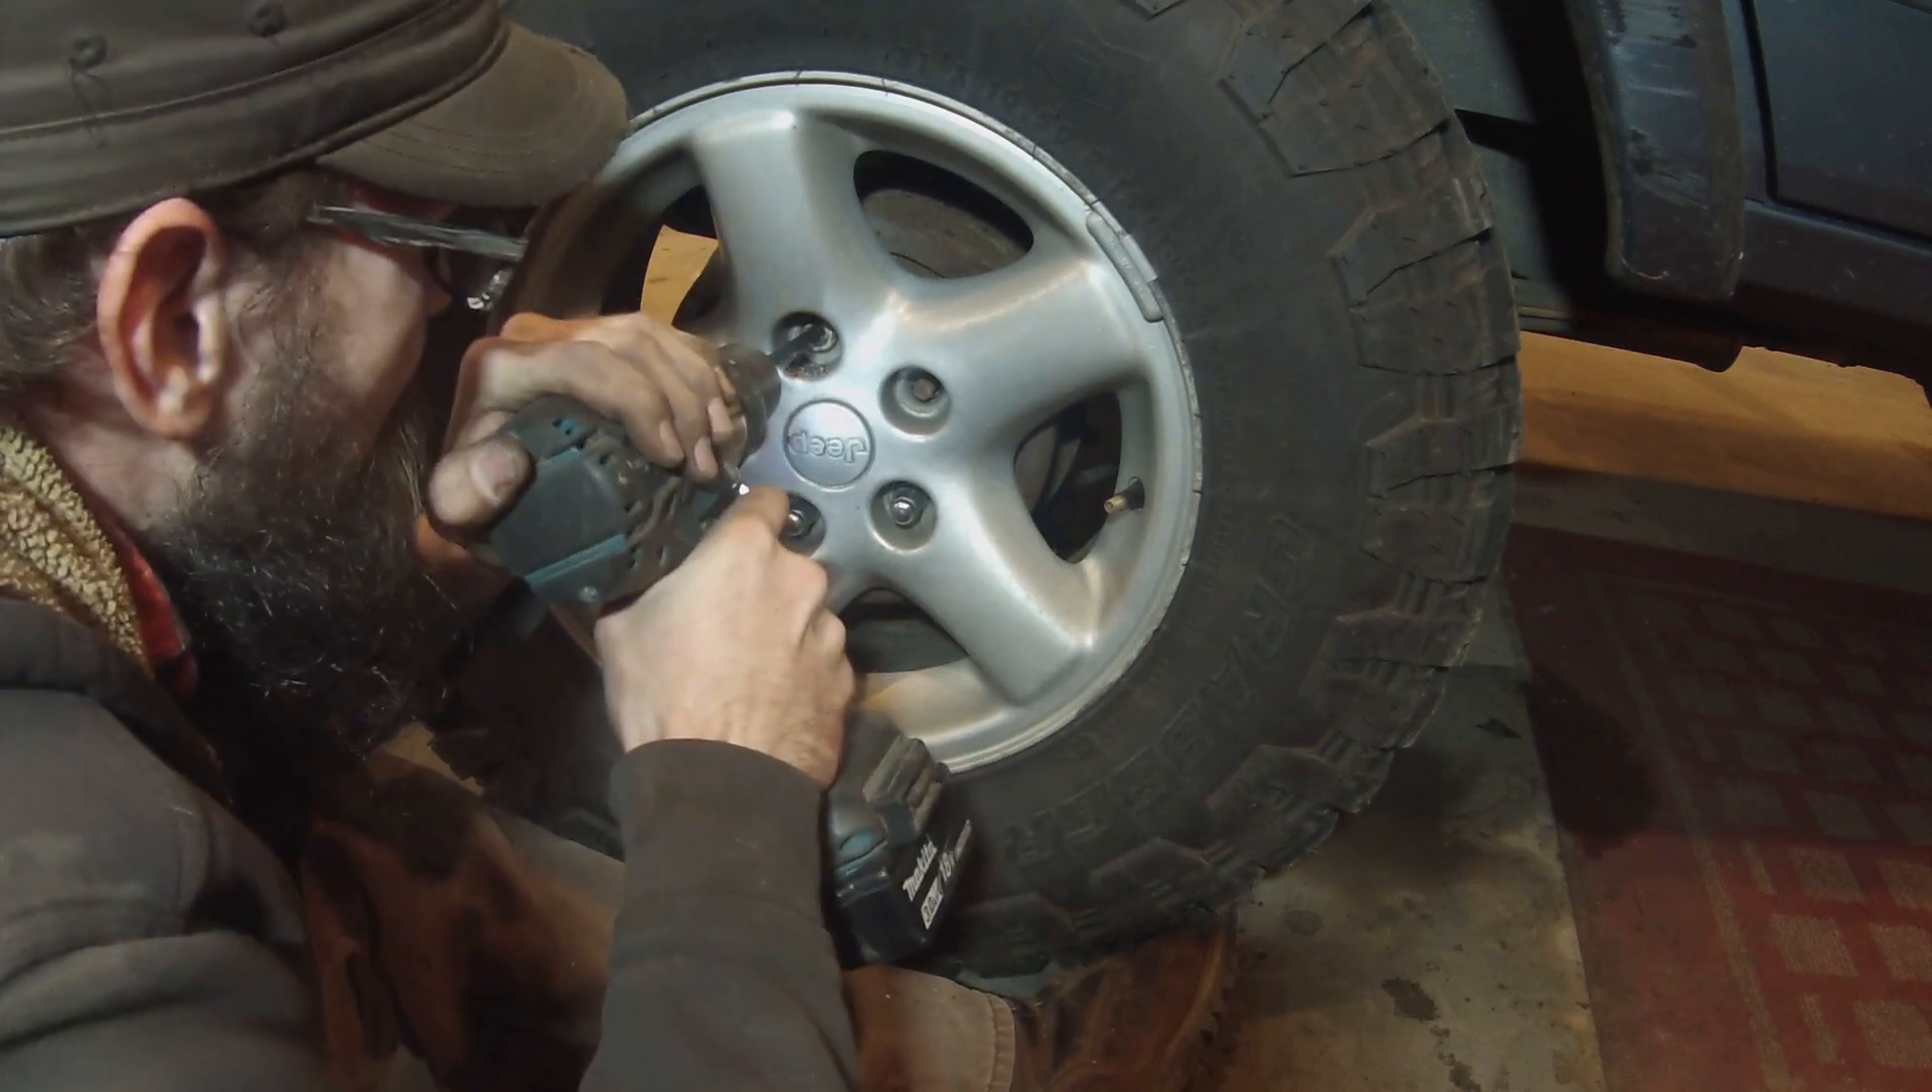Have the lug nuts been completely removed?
No.